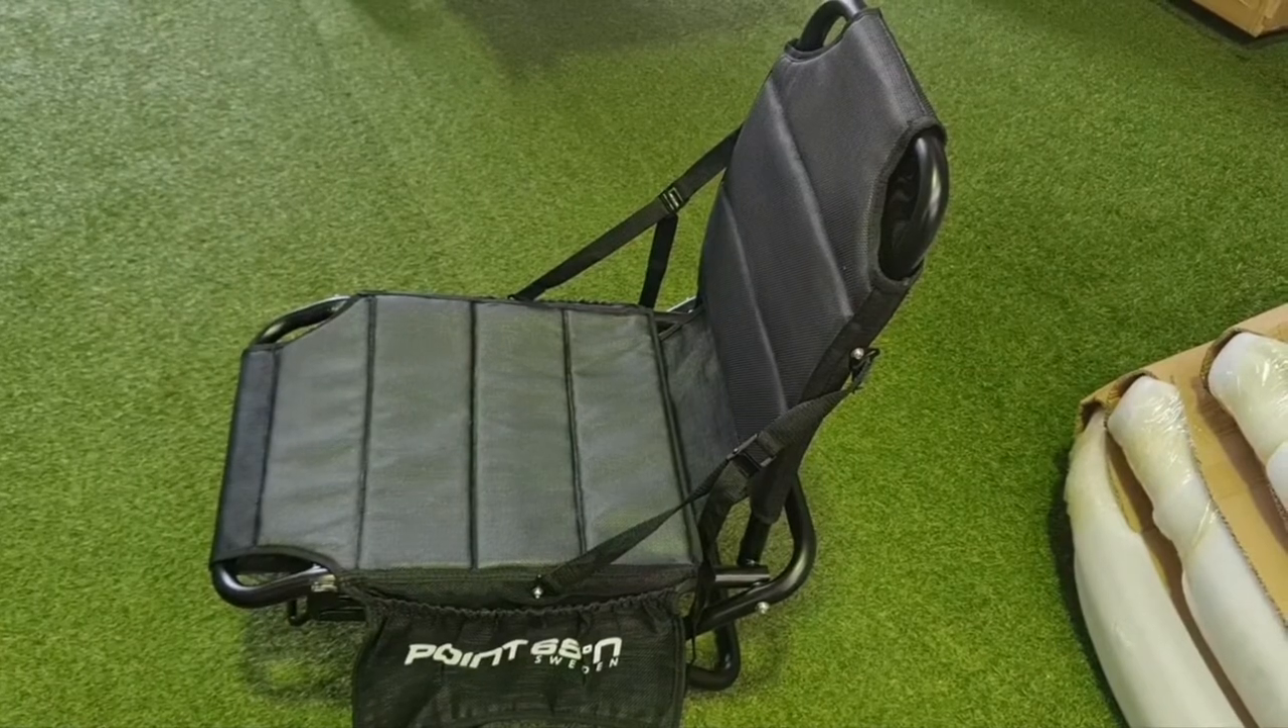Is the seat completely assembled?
Yes.